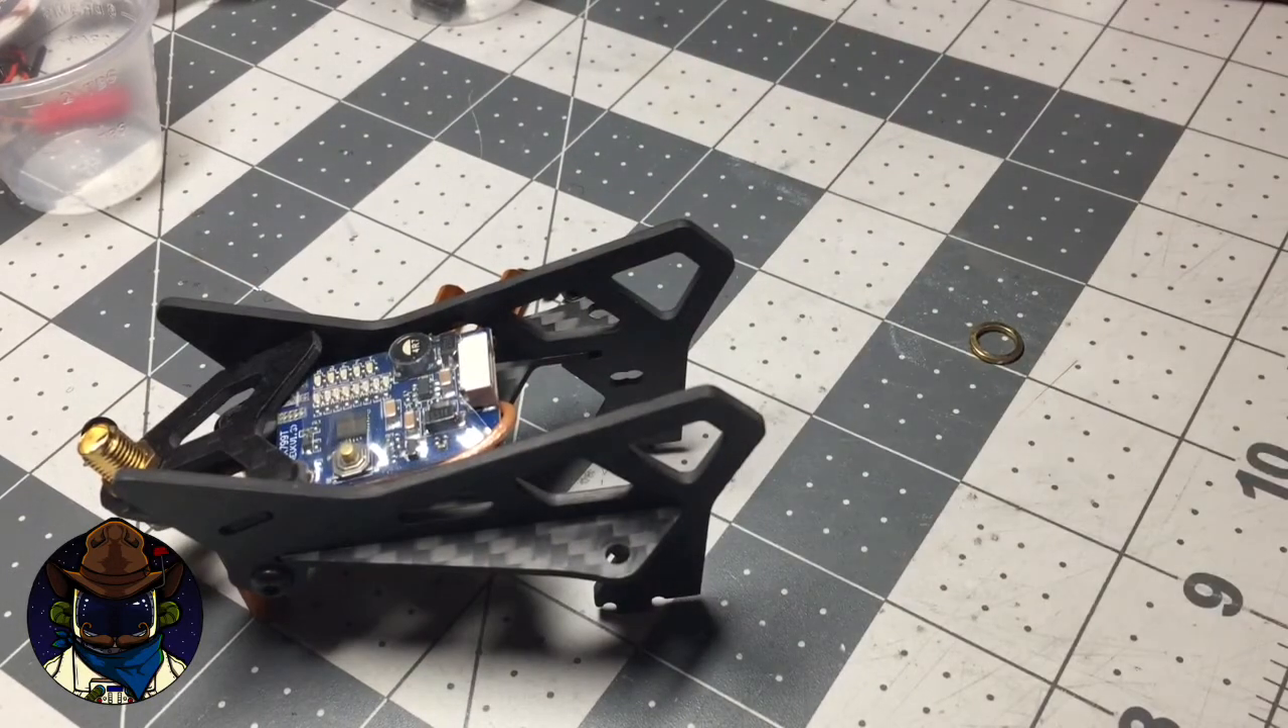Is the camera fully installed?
No.